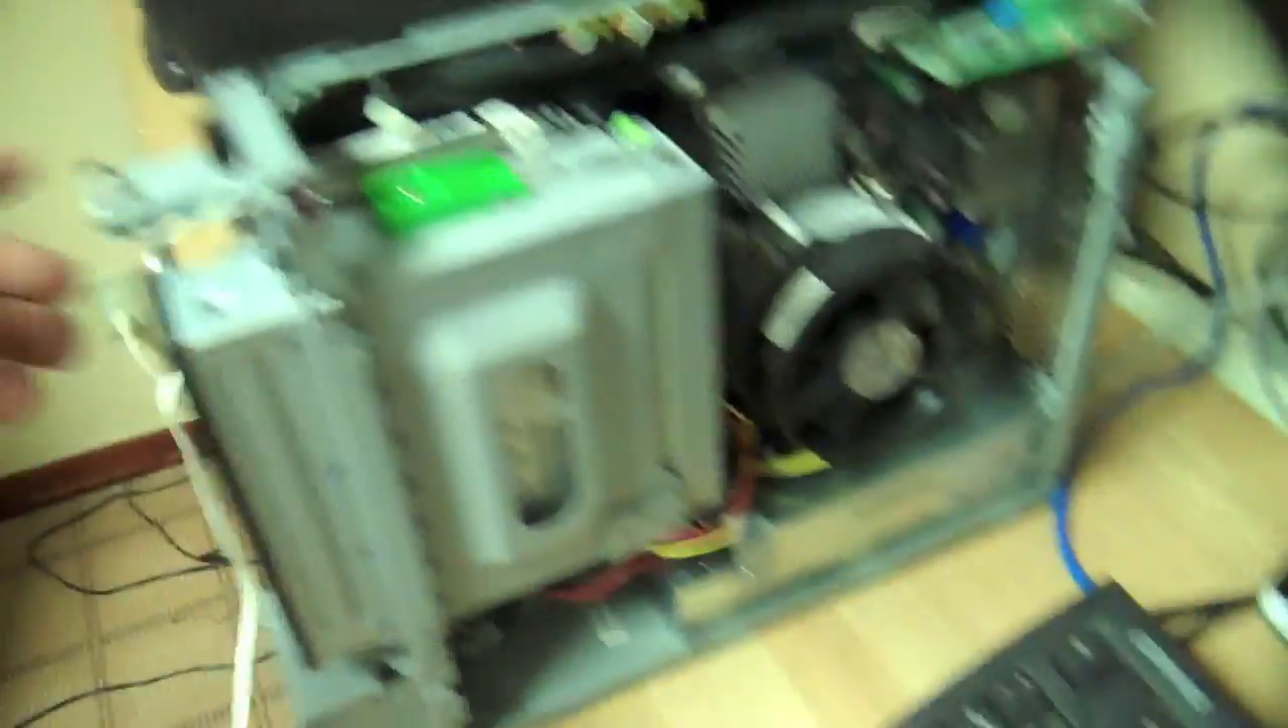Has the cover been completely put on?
No.